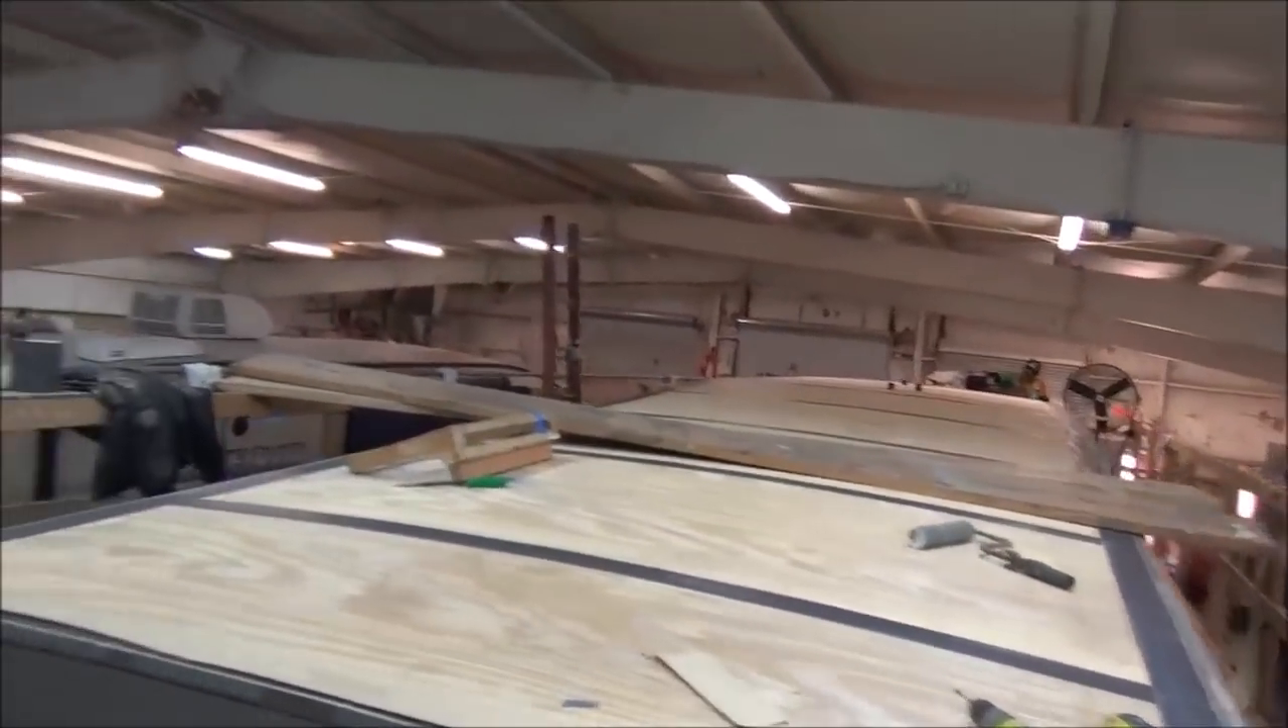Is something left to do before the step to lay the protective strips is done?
No.